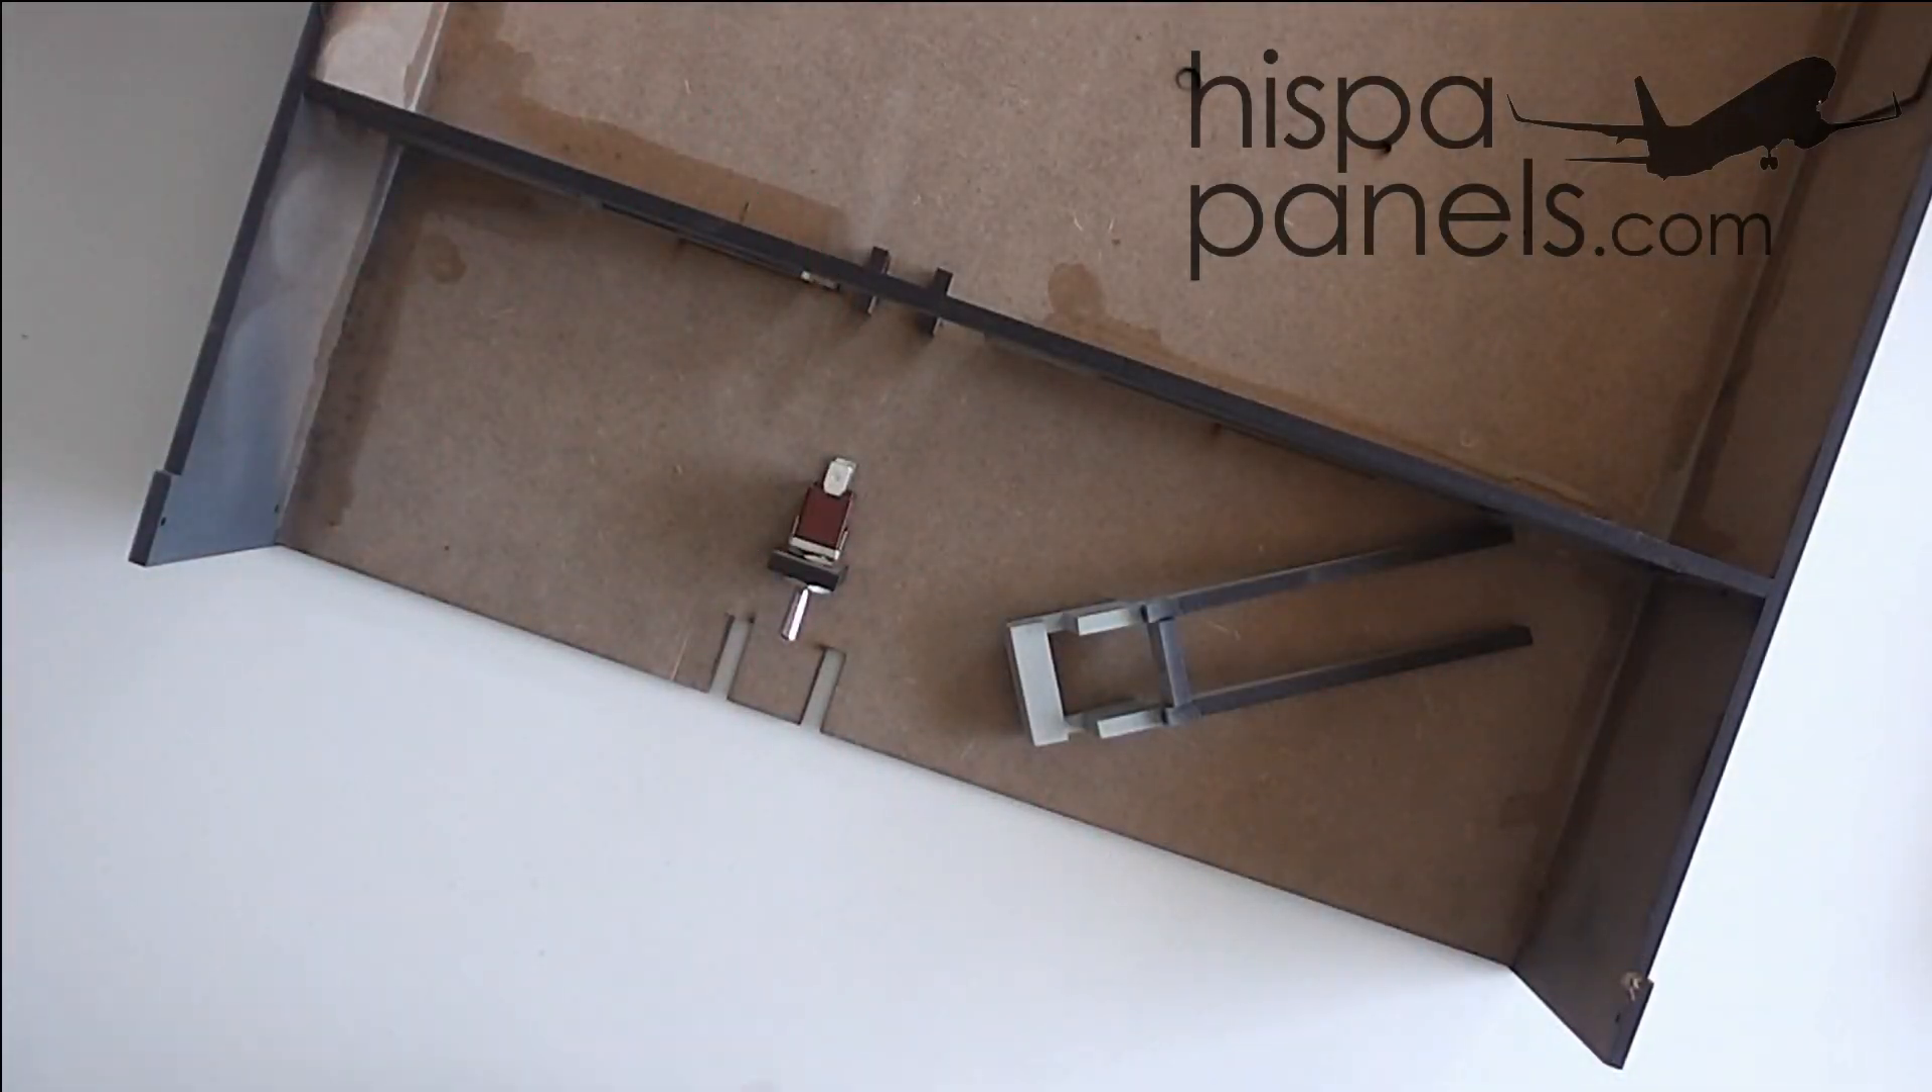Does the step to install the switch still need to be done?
Yes.